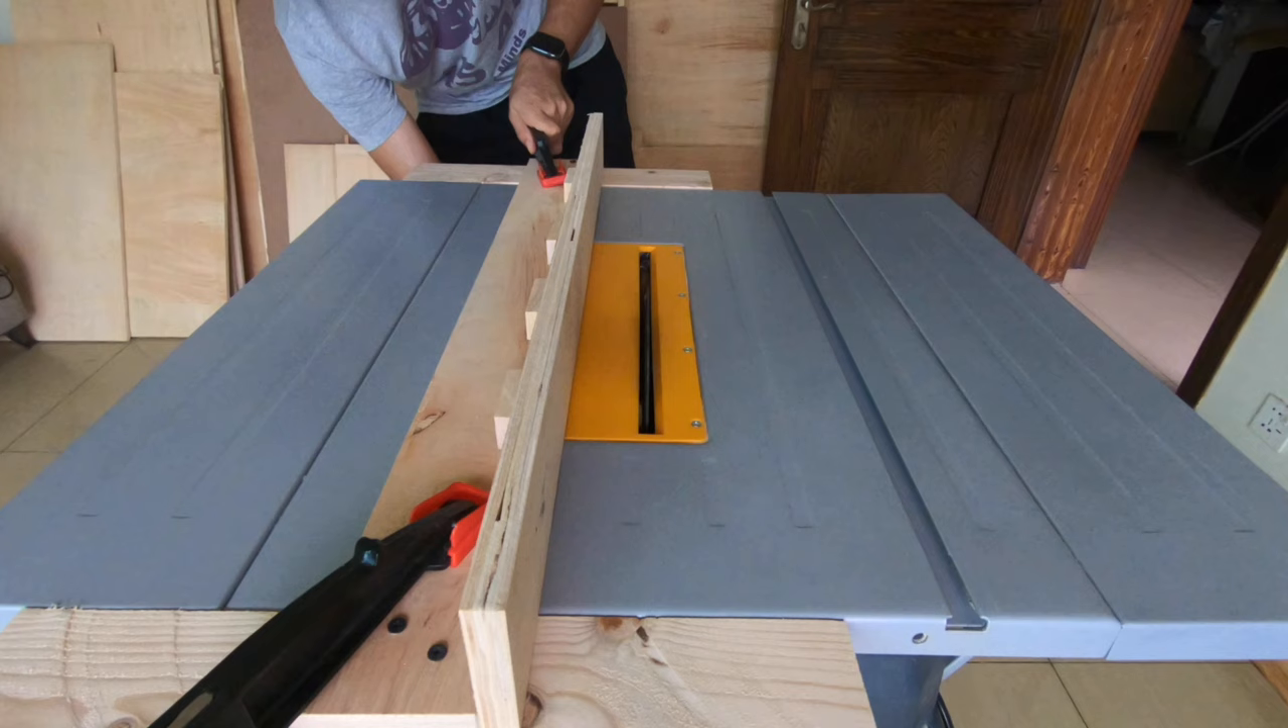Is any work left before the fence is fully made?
No.